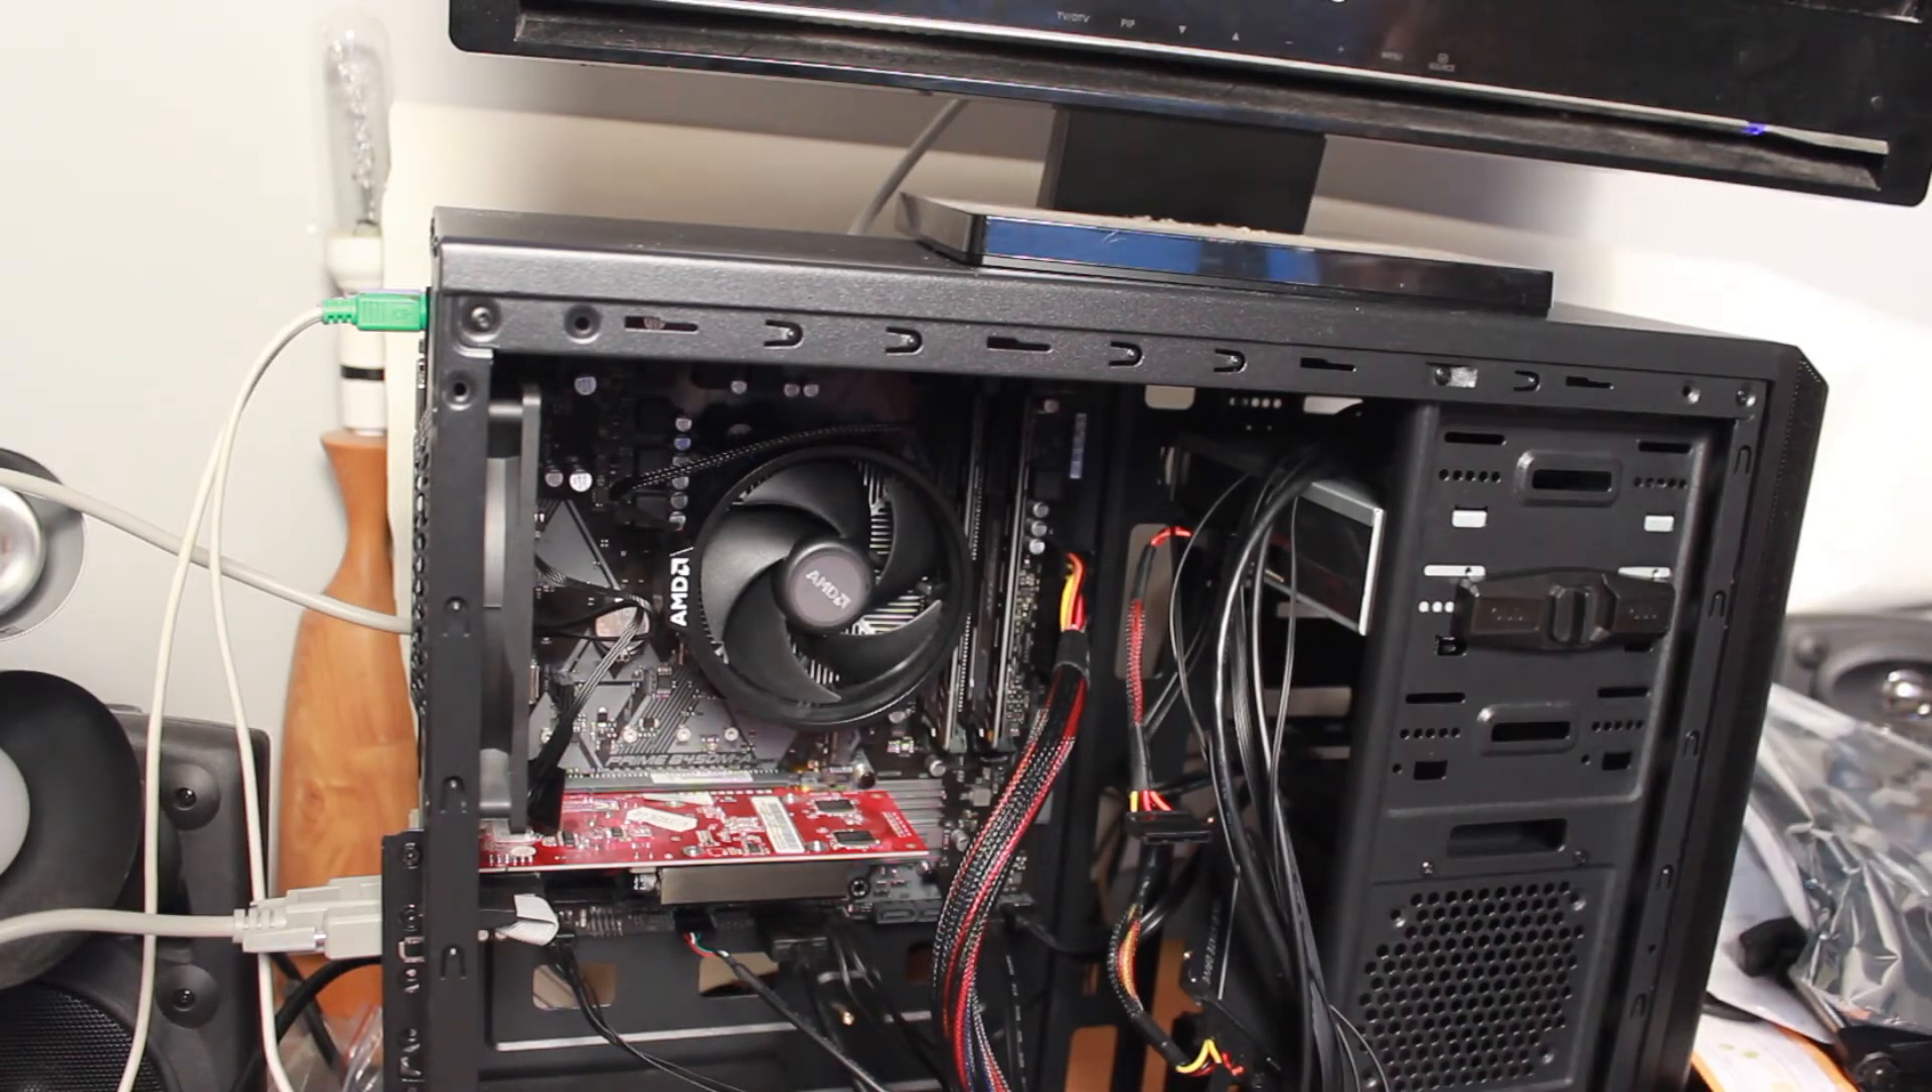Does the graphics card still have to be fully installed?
No.